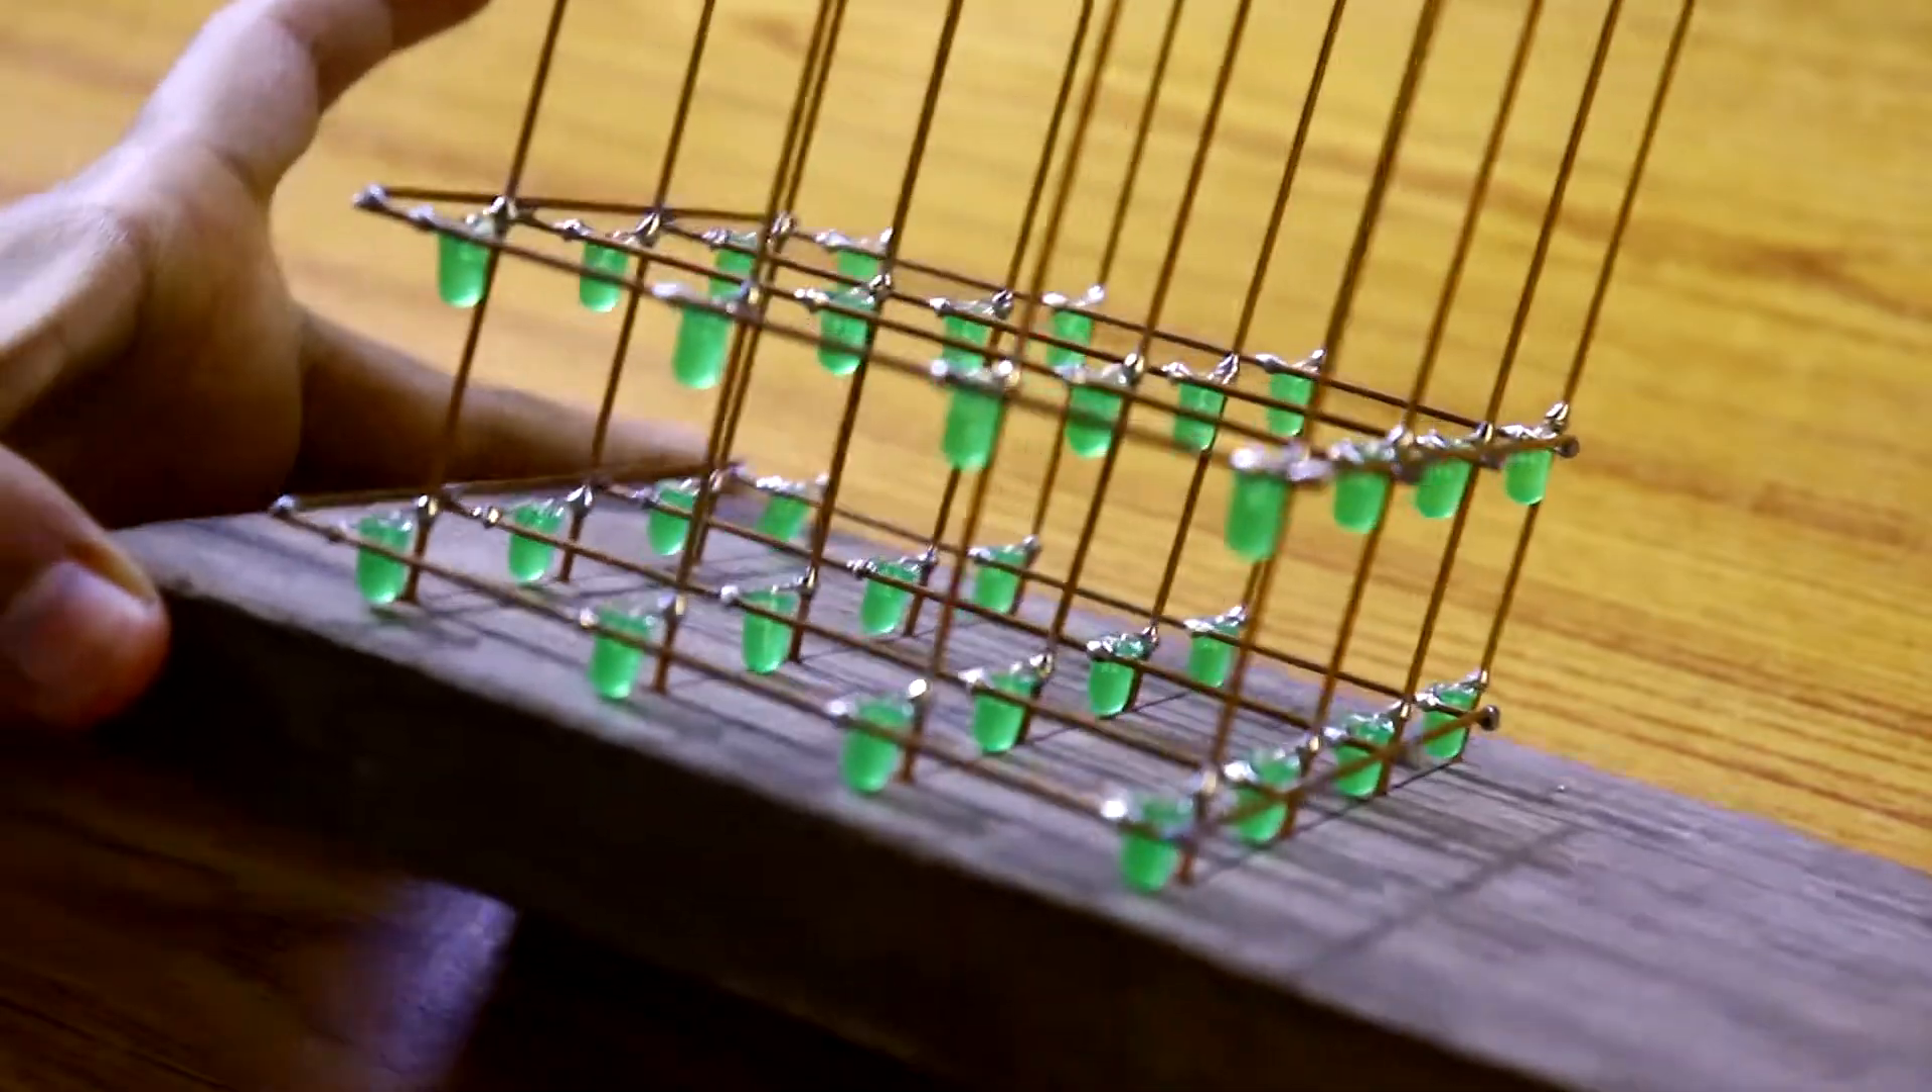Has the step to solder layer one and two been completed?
Yes.